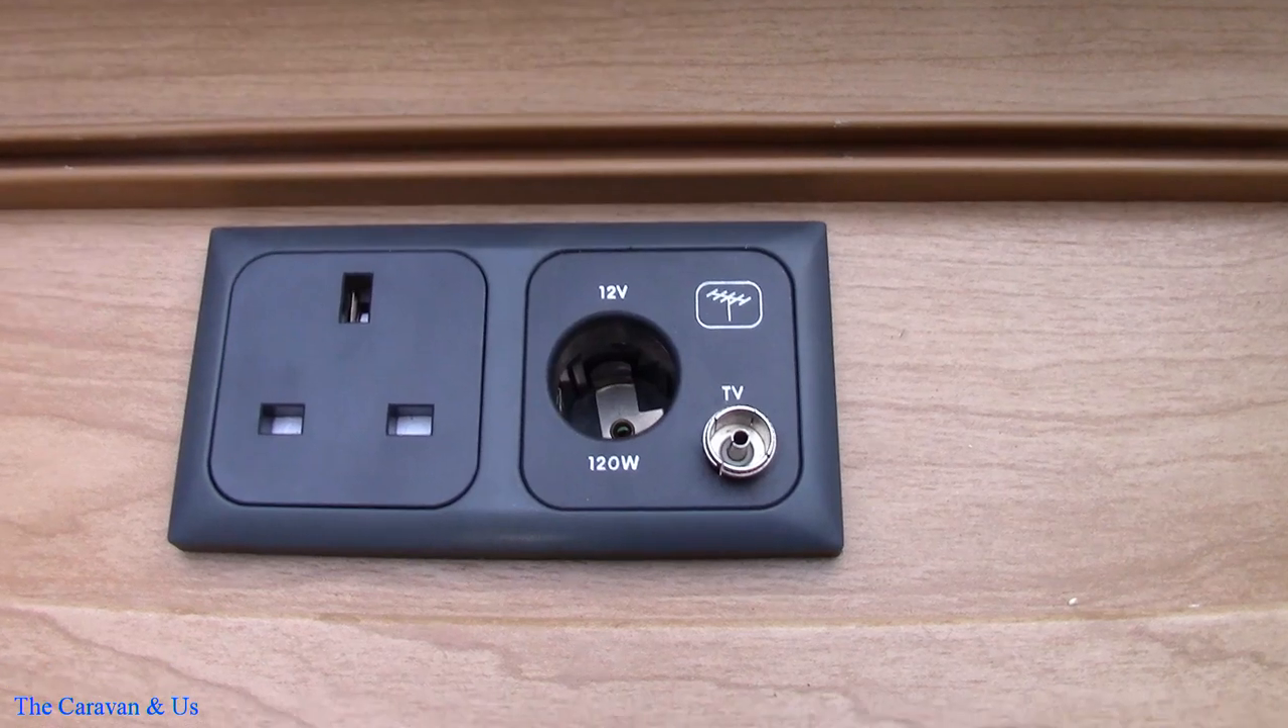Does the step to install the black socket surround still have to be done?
No.